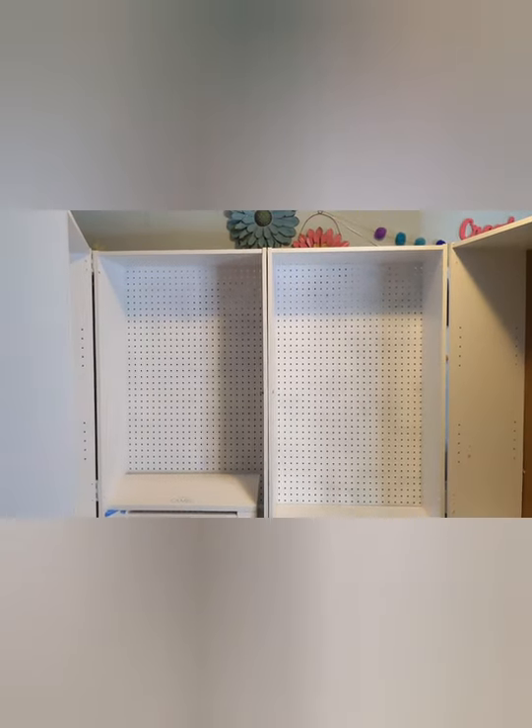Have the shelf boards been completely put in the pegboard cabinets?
No.